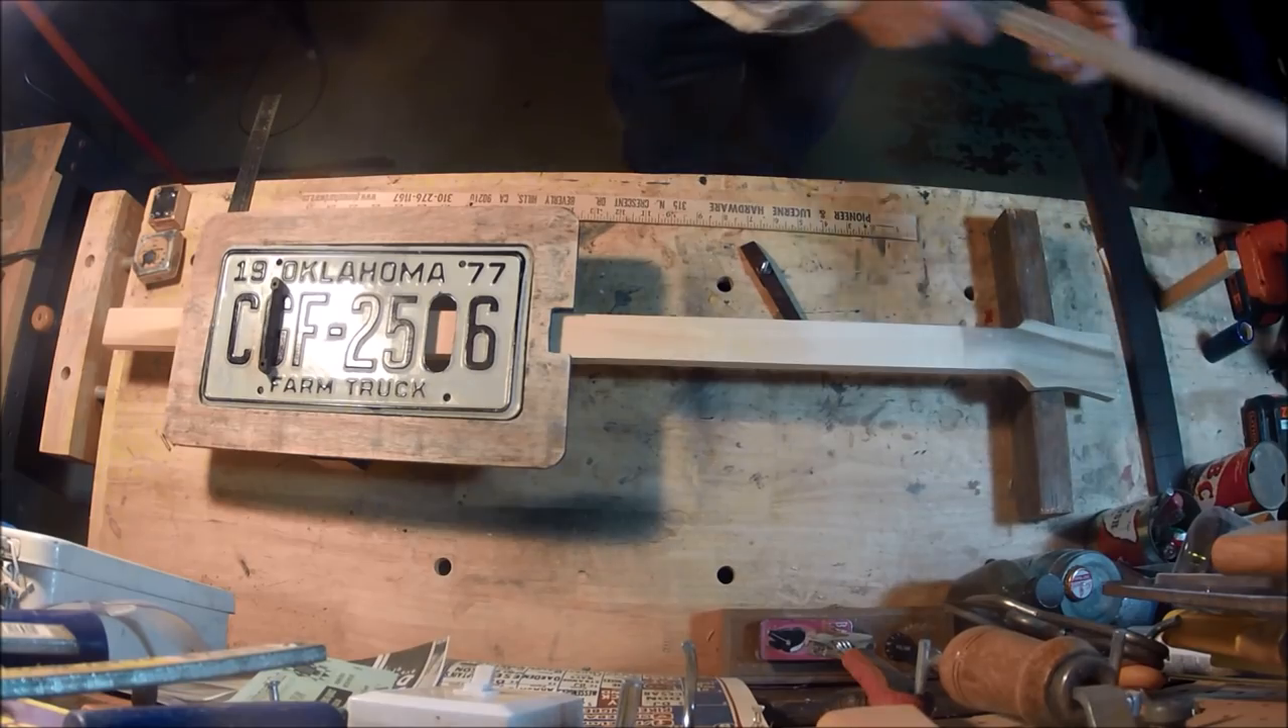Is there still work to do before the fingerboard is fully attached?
Yes.